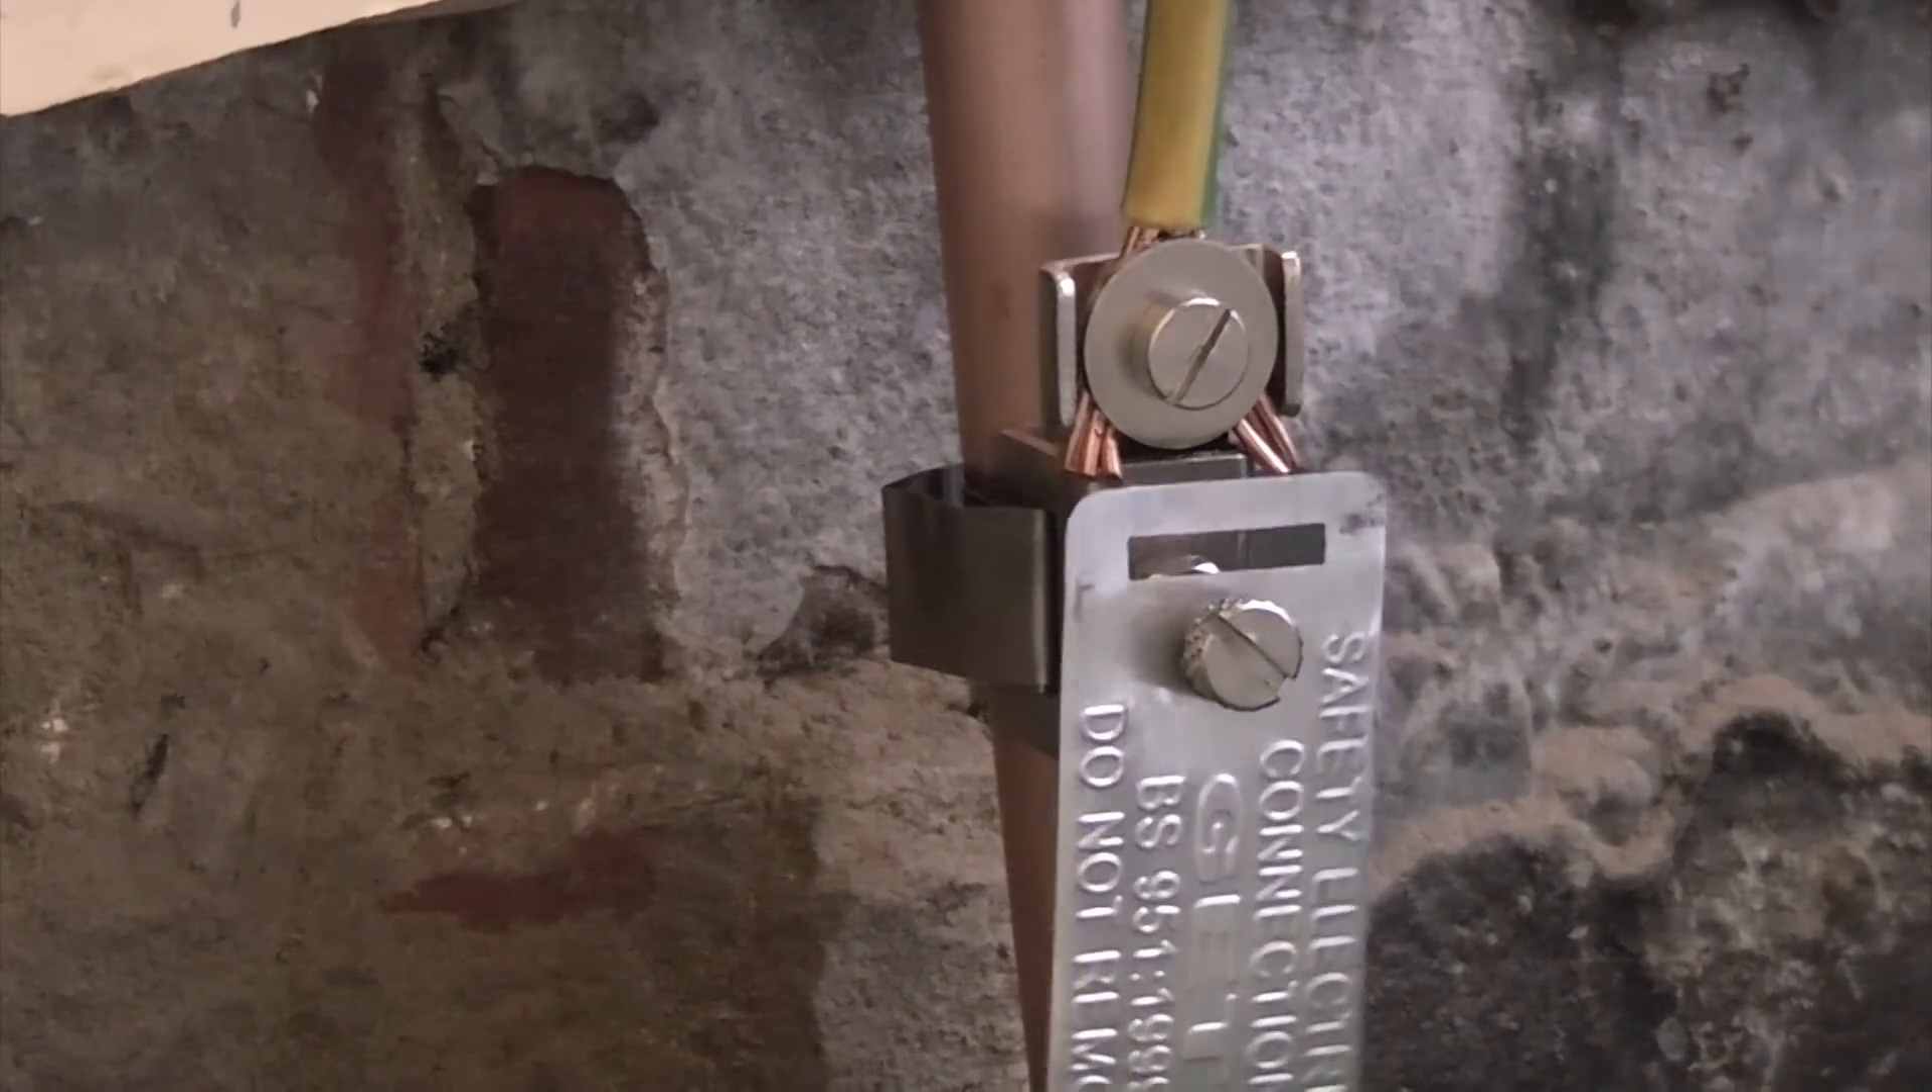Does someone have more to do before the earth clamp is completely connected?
No.